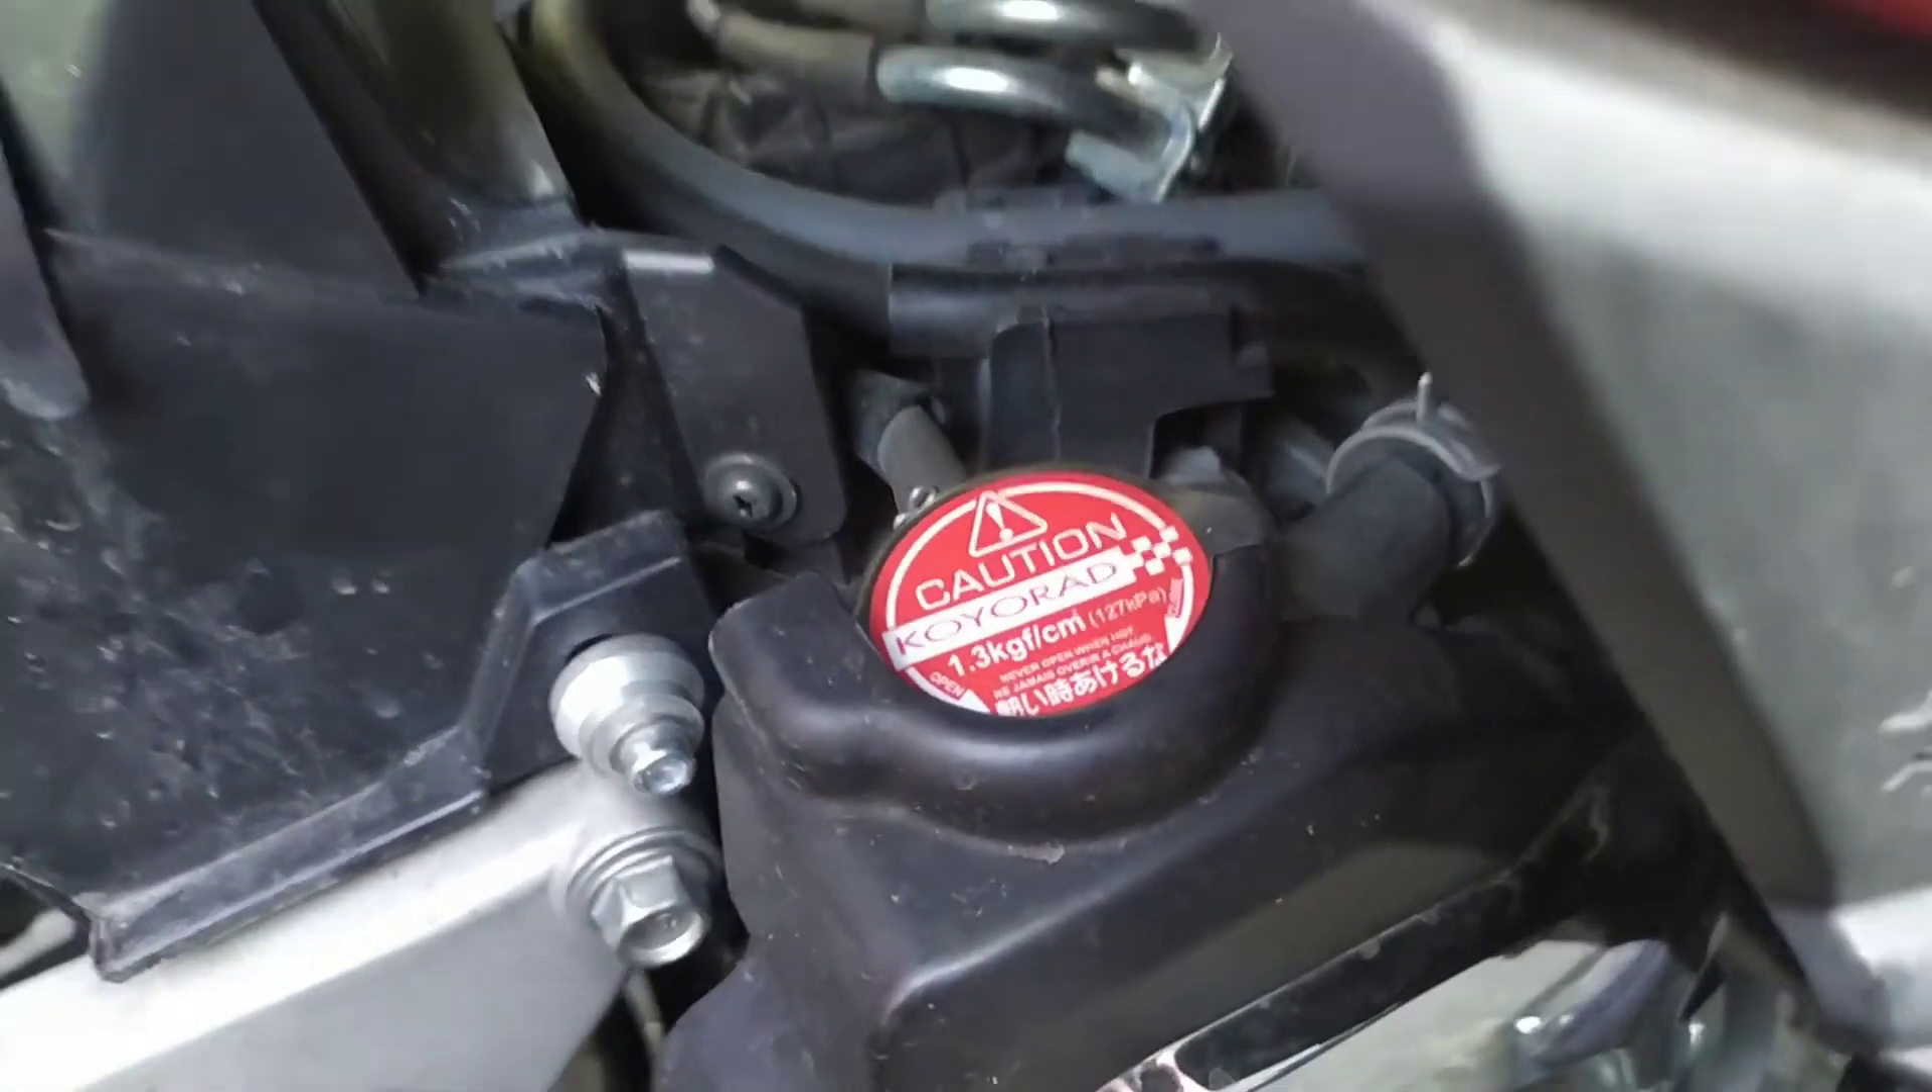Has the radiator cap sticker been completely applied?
Yes.